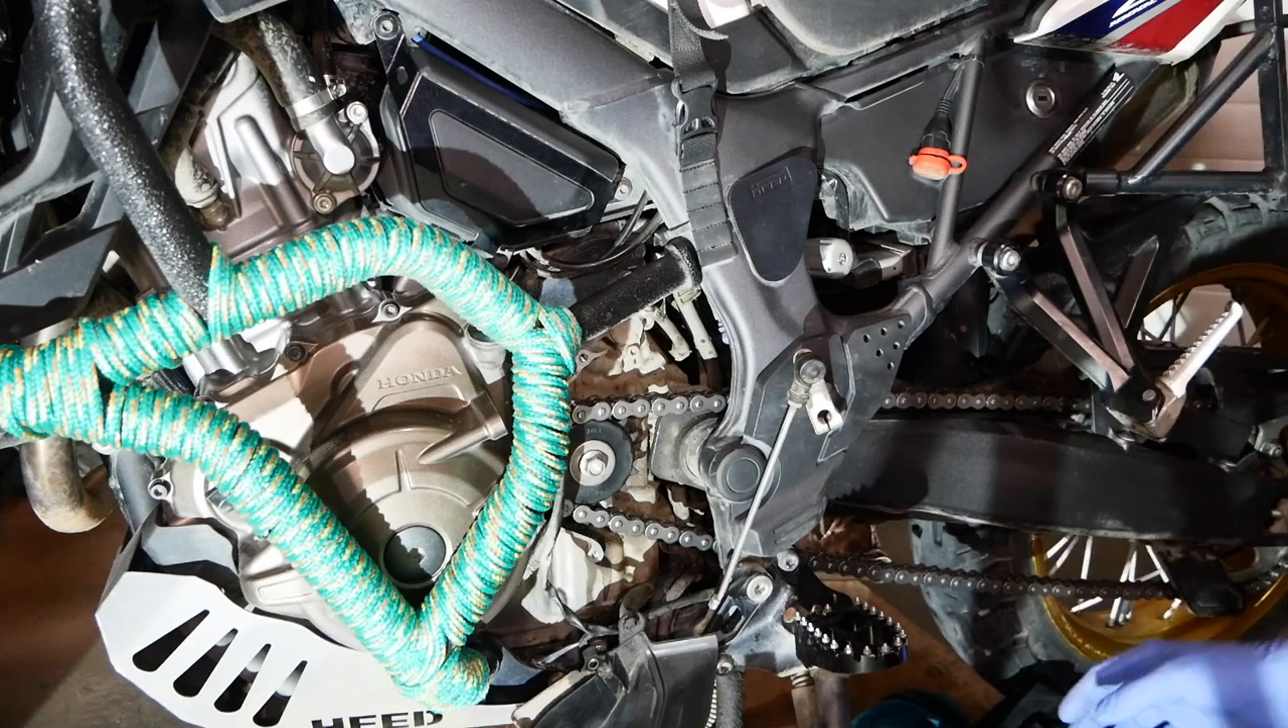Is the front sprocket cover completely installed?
No.